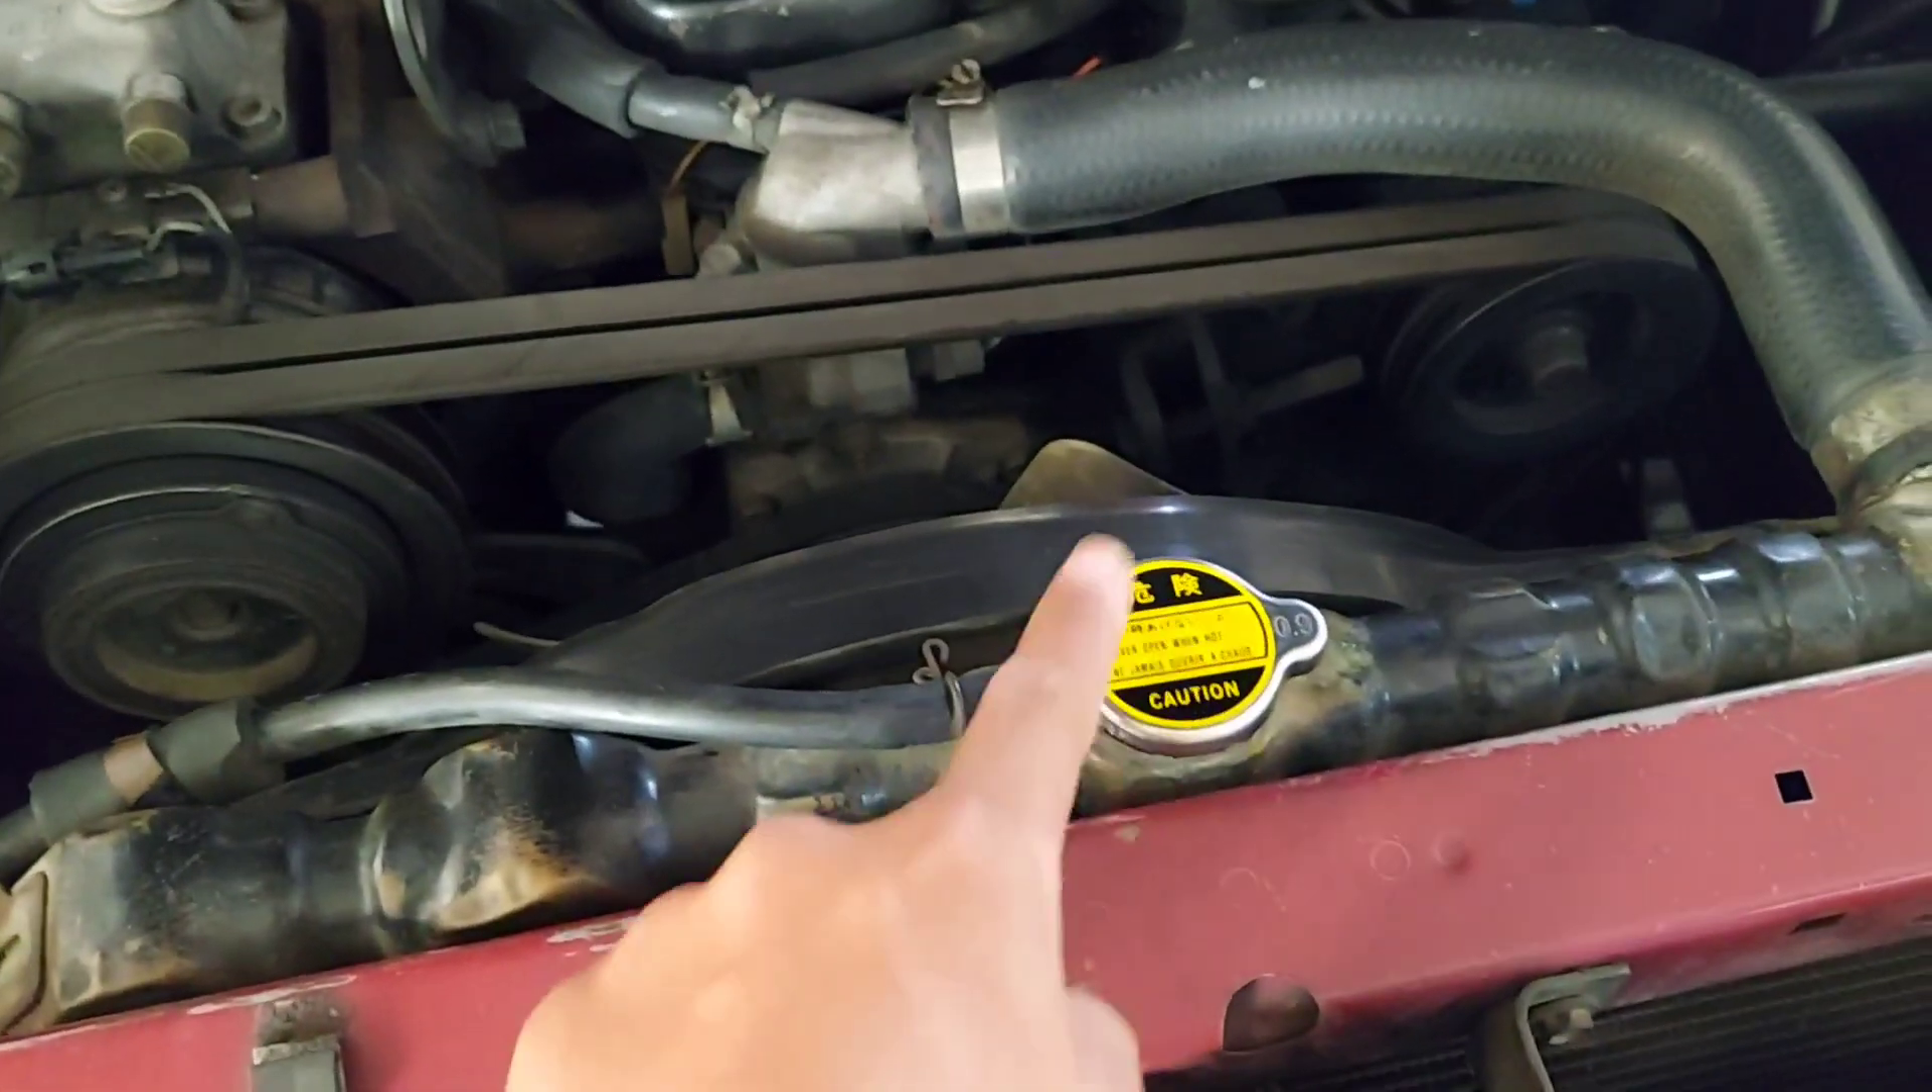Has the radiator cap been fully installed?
Yes.